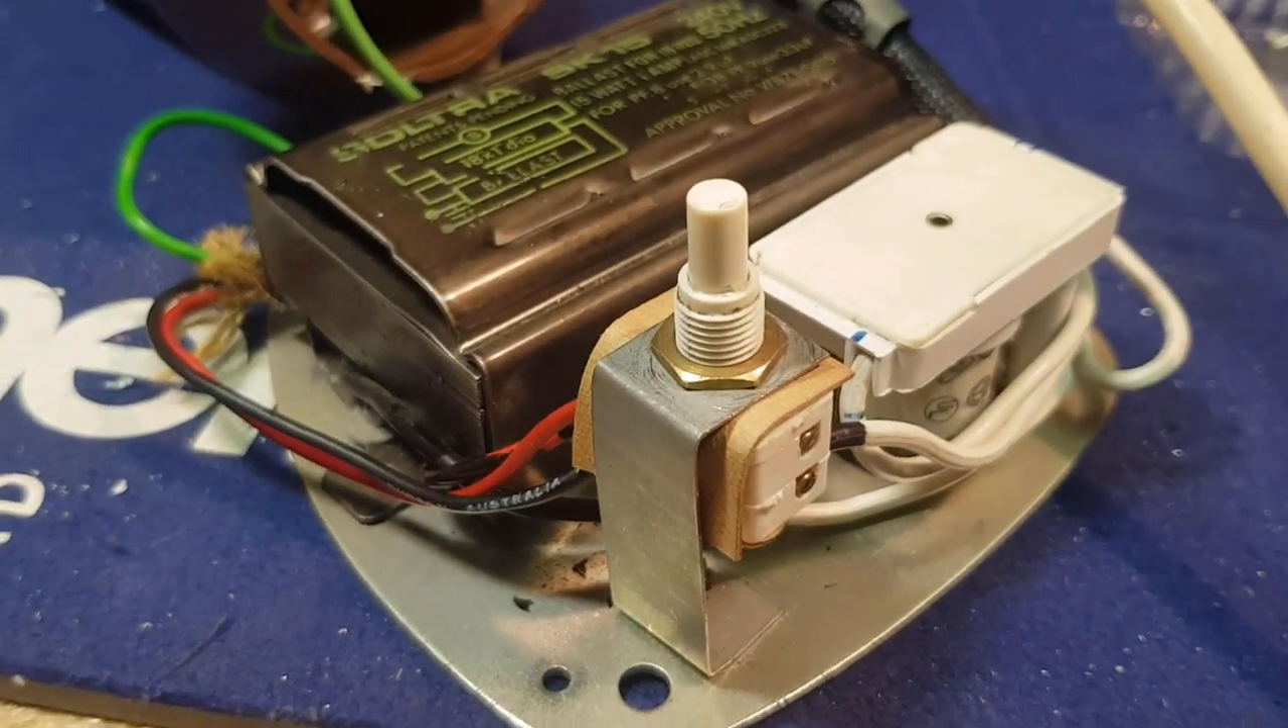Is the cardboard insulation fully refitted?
Yes.